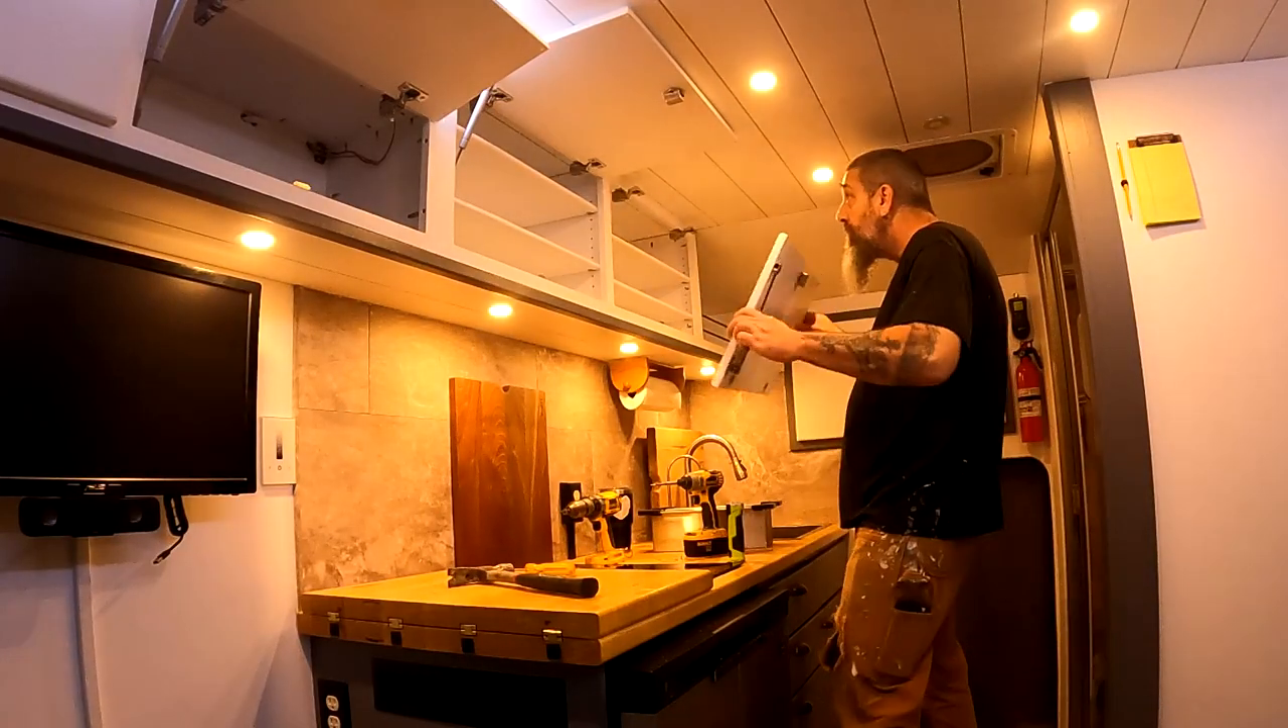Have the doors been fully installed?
No.